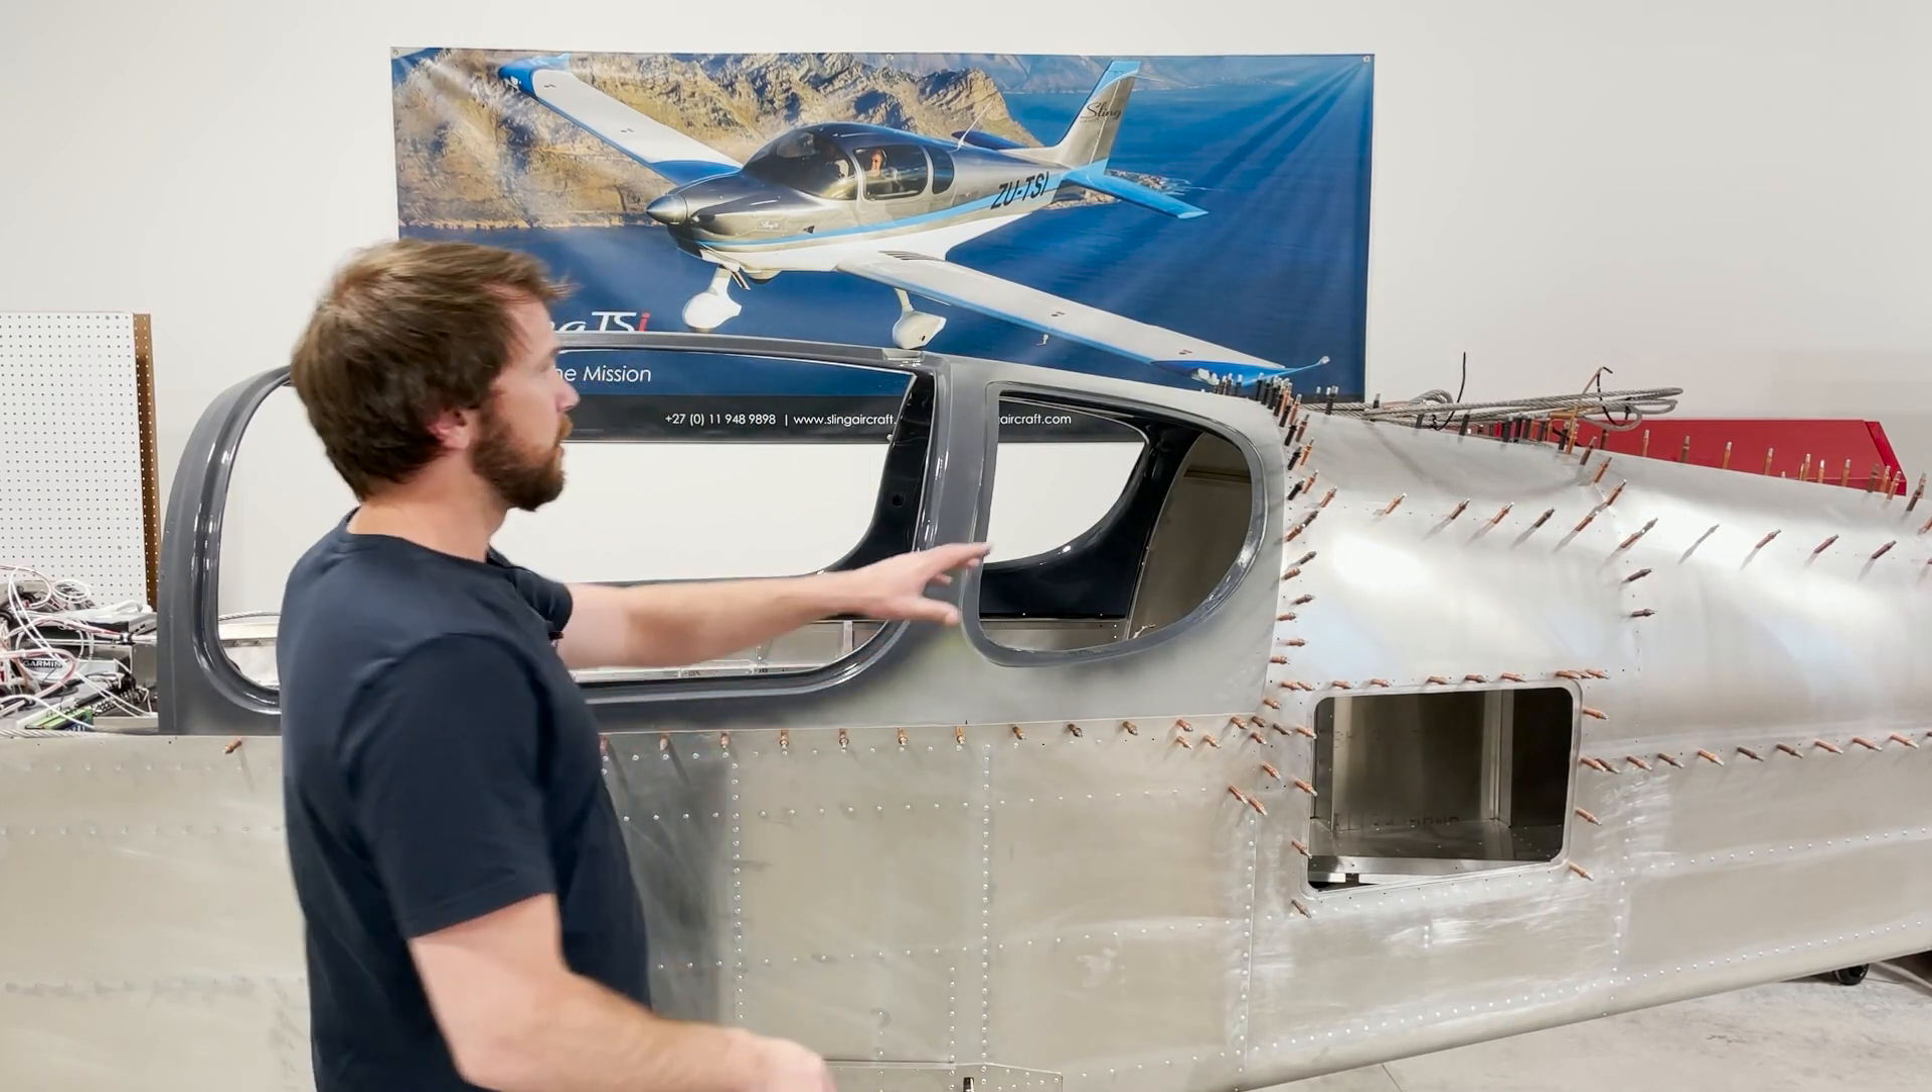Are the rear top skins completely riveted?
No.